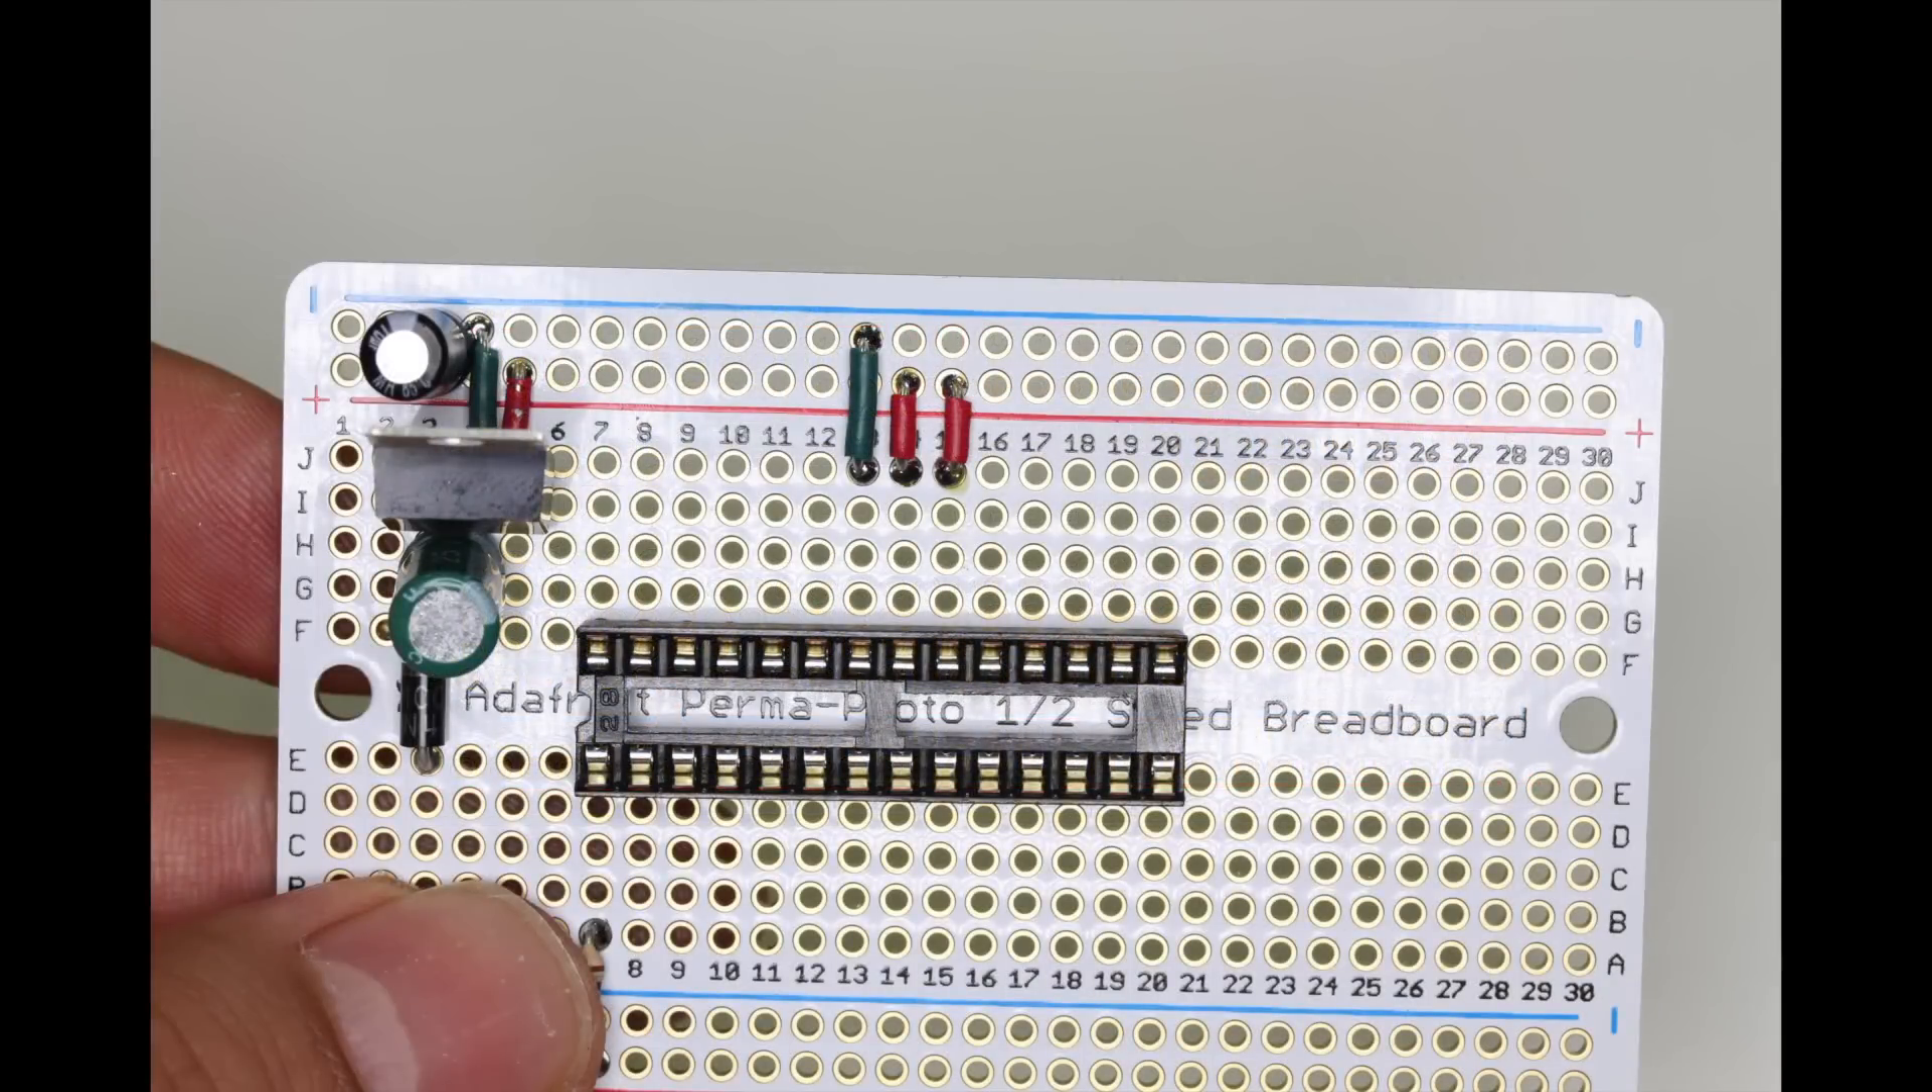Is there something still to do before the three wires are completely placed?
No.